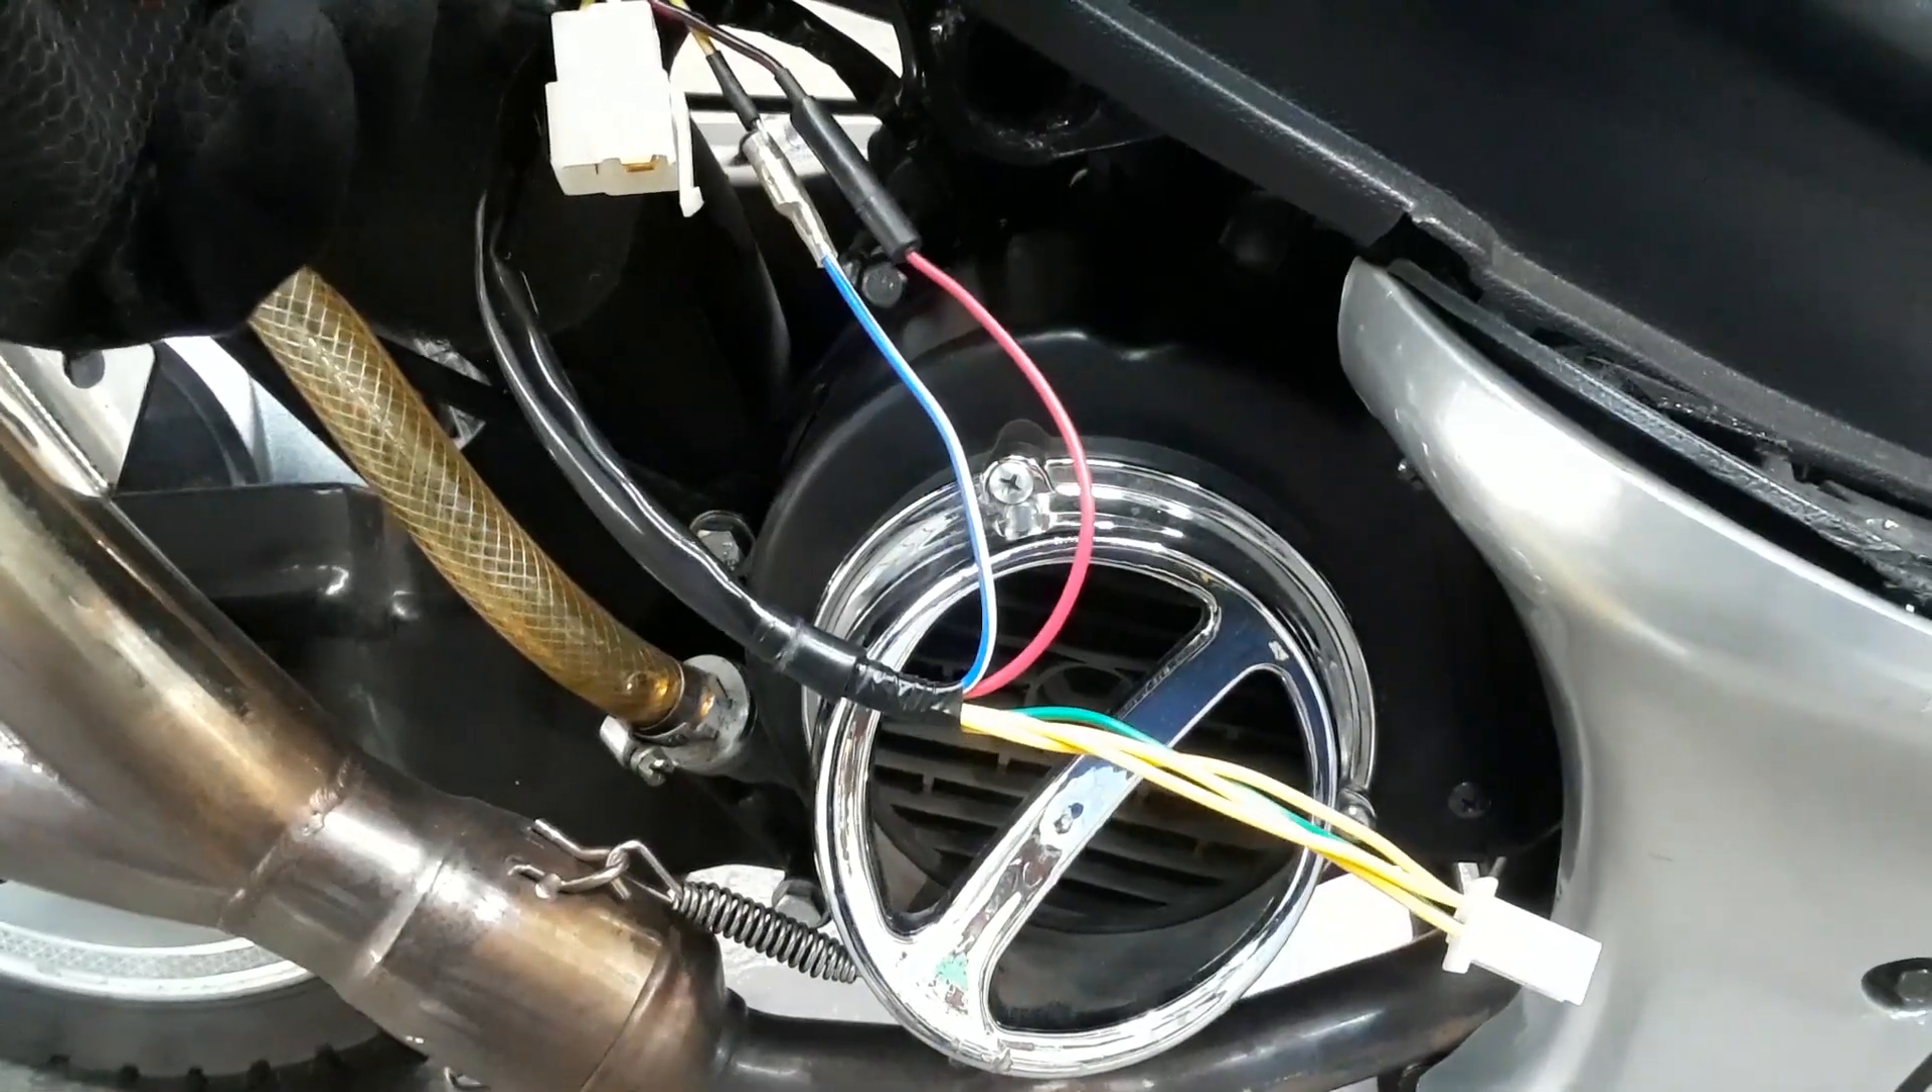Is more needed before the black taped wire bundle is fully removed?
Yes.